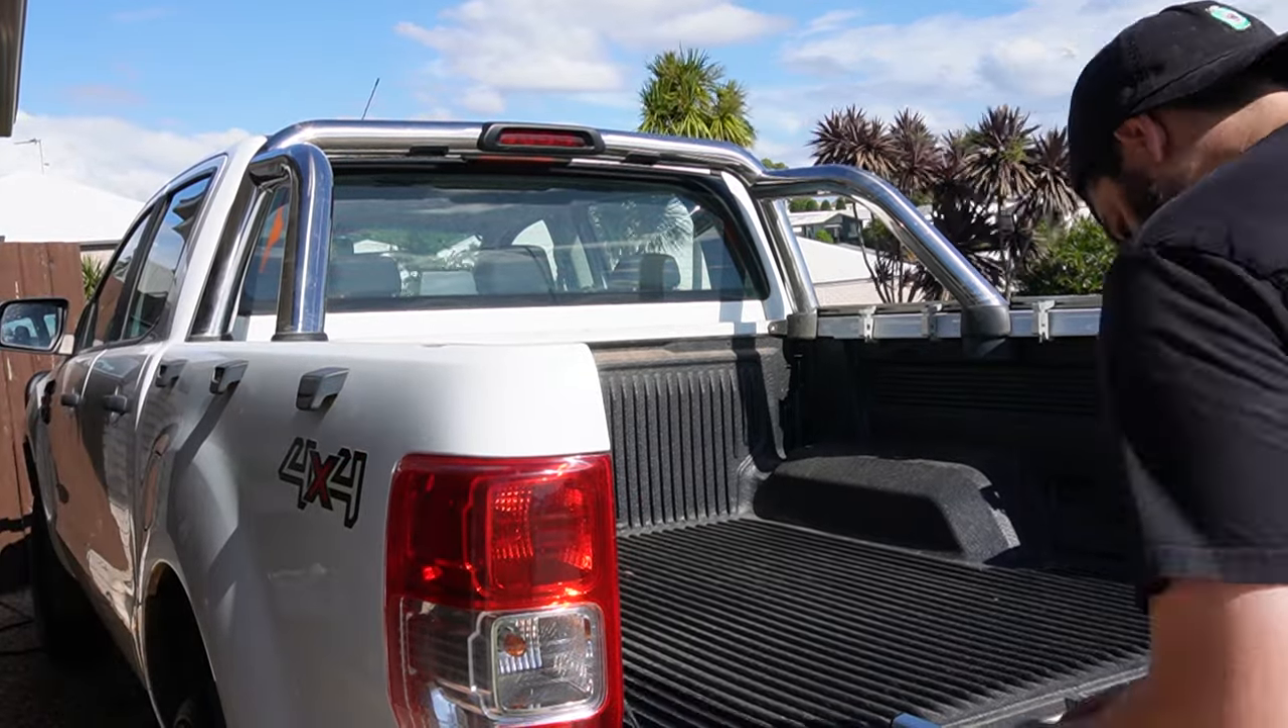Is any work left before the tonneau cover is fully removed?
No.